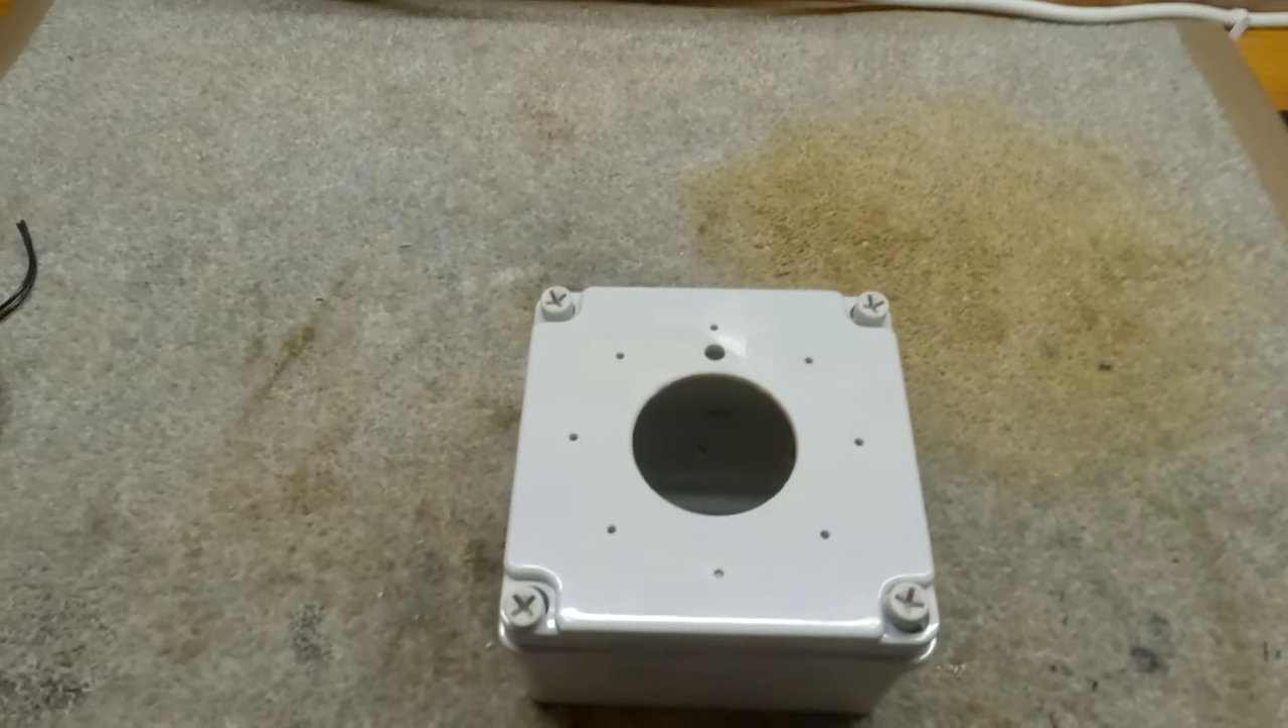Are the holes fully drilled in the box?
Yes.